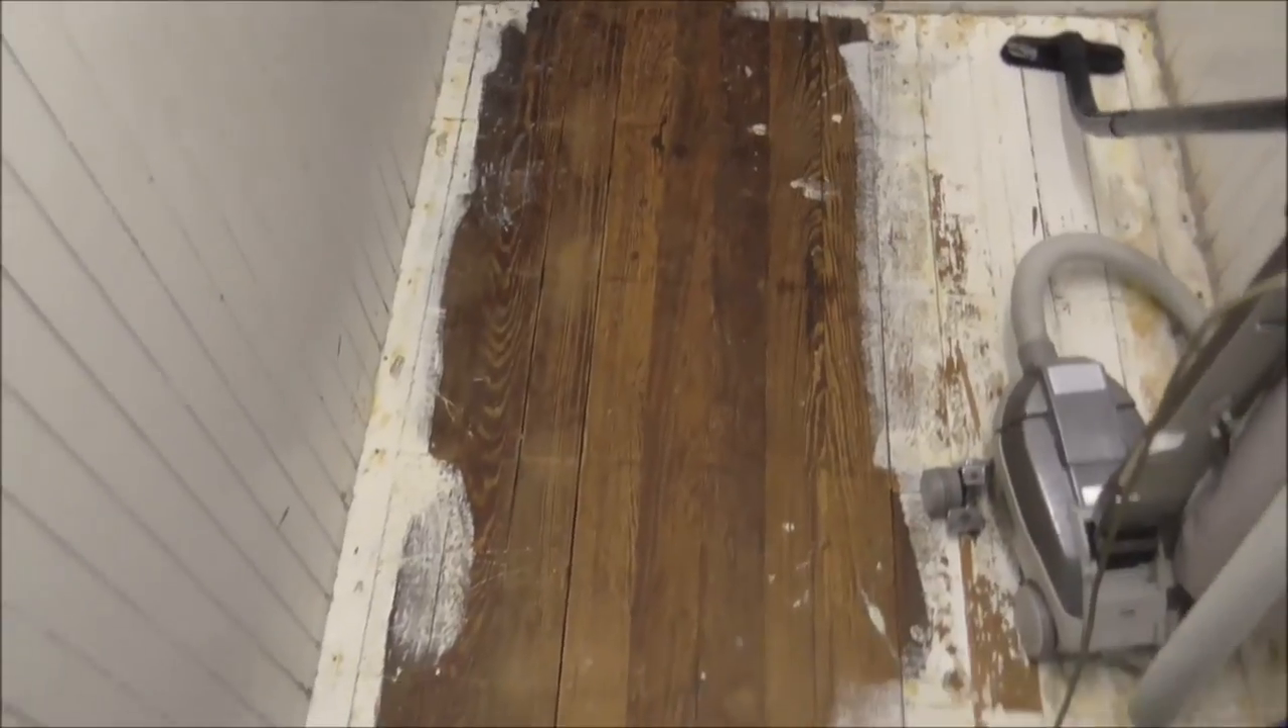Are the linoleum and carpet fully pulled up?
Yes.